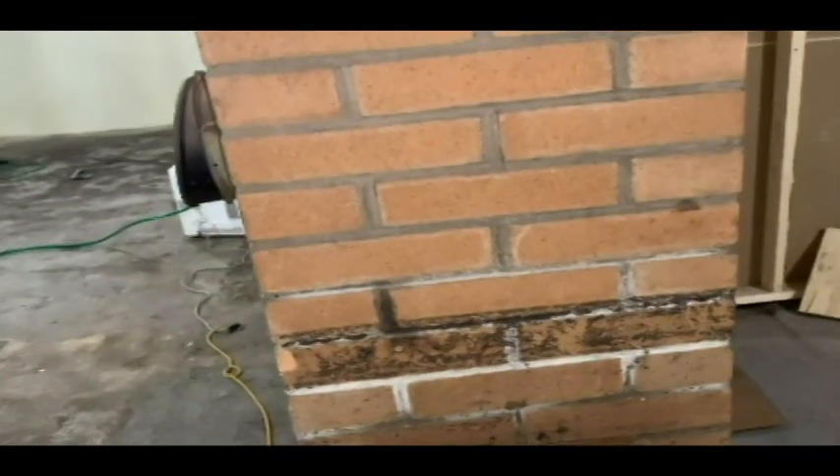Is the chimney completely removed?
No.